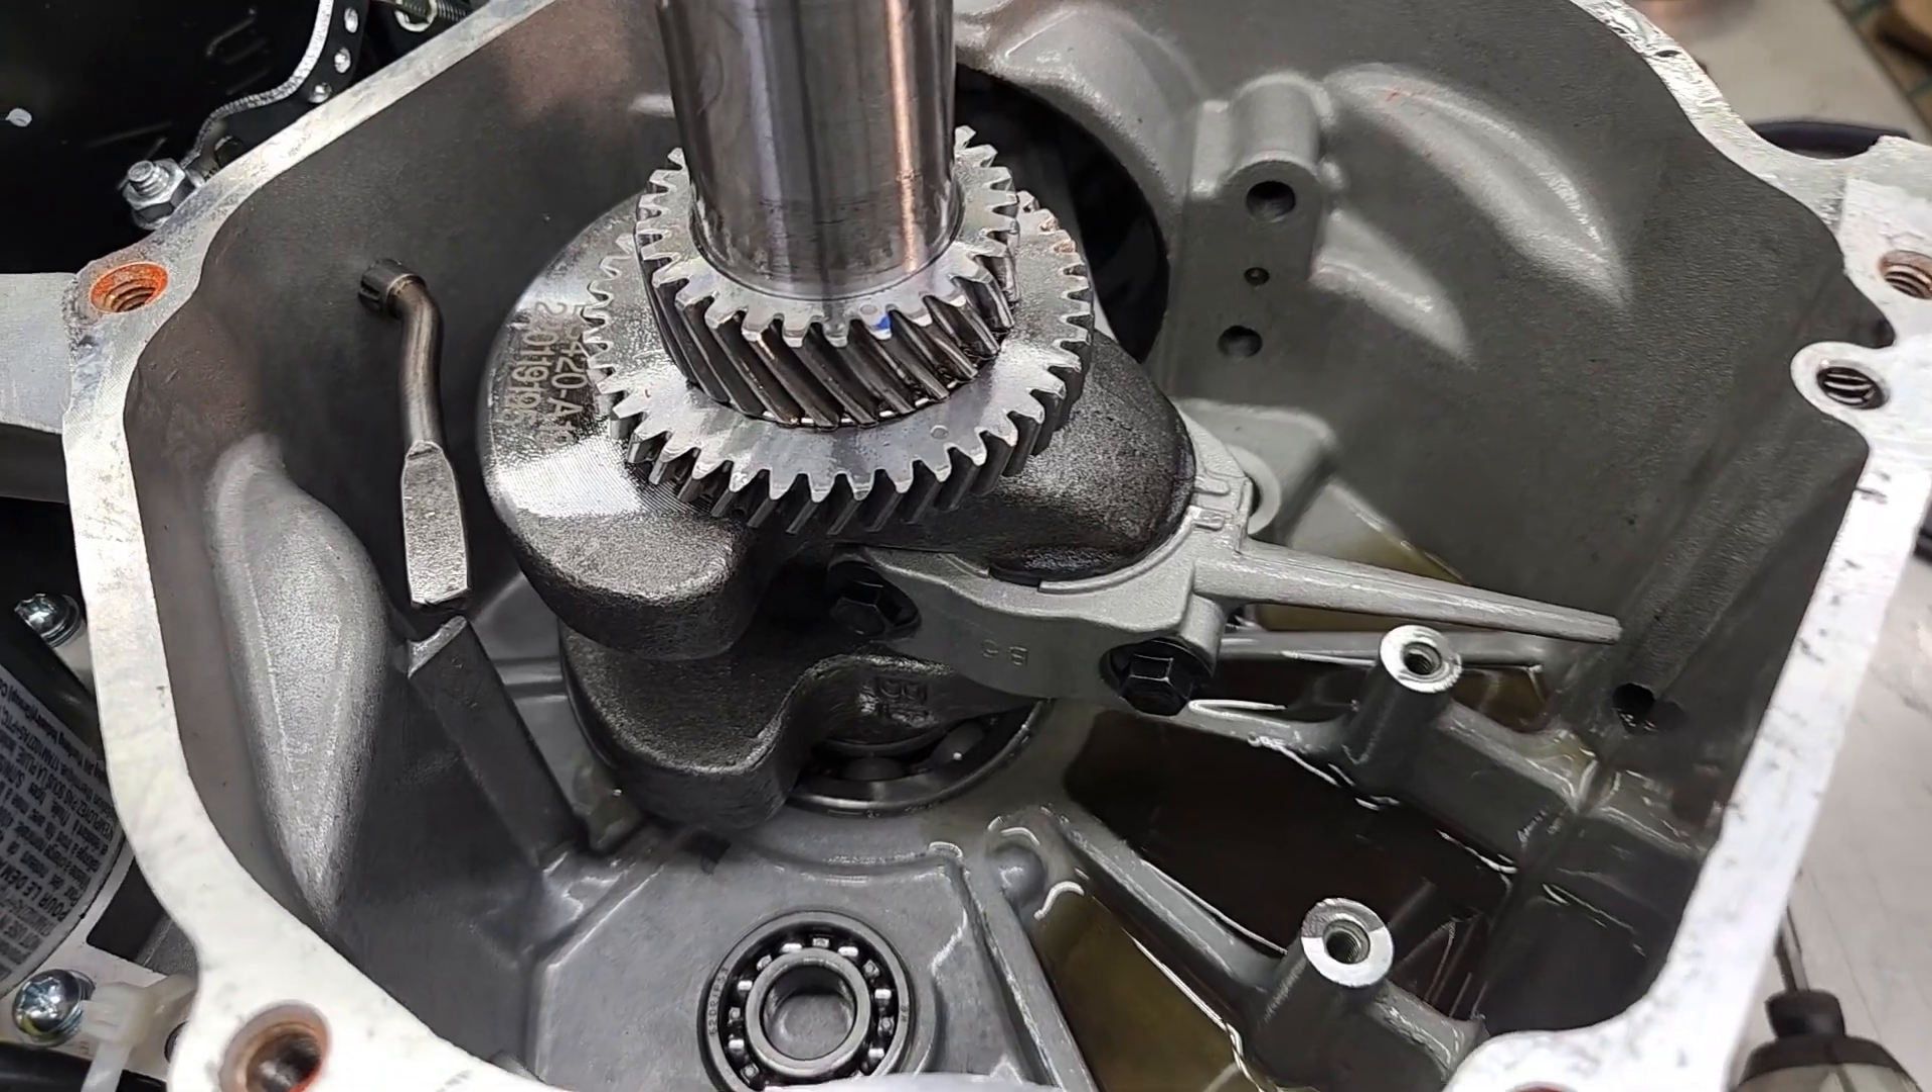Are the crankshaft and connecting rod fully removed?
No.